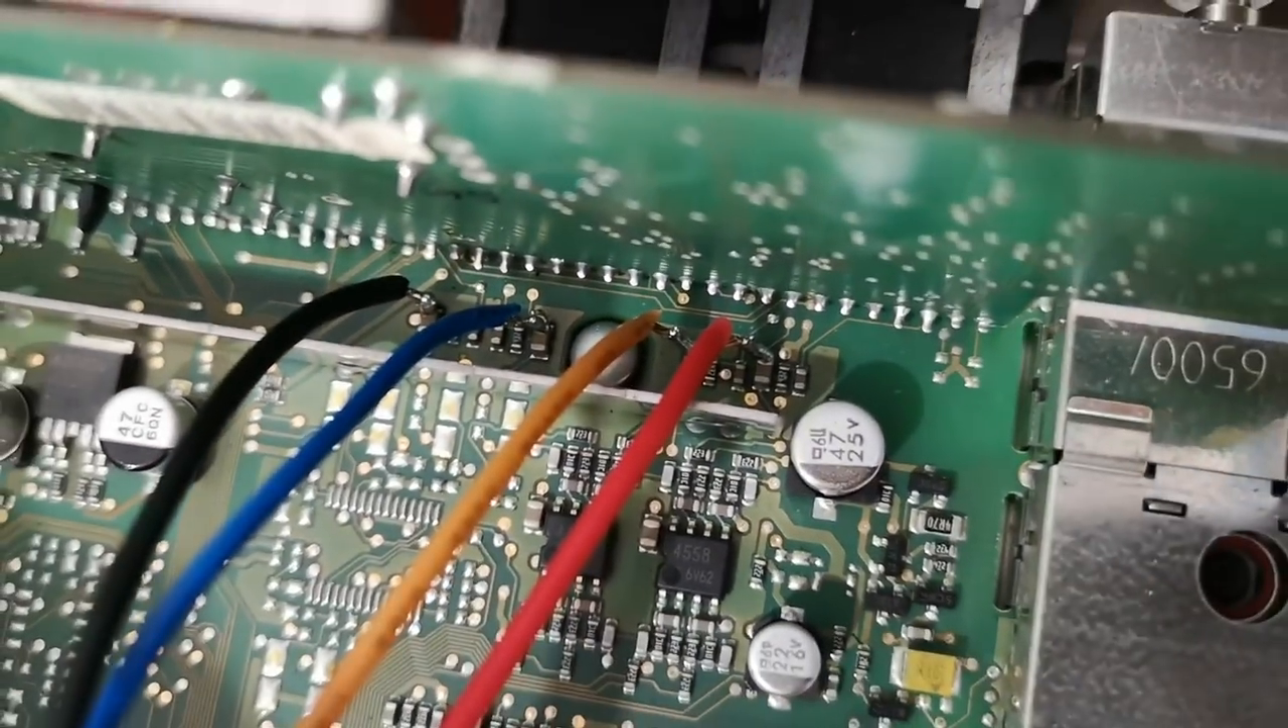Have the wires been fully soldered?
Yes.